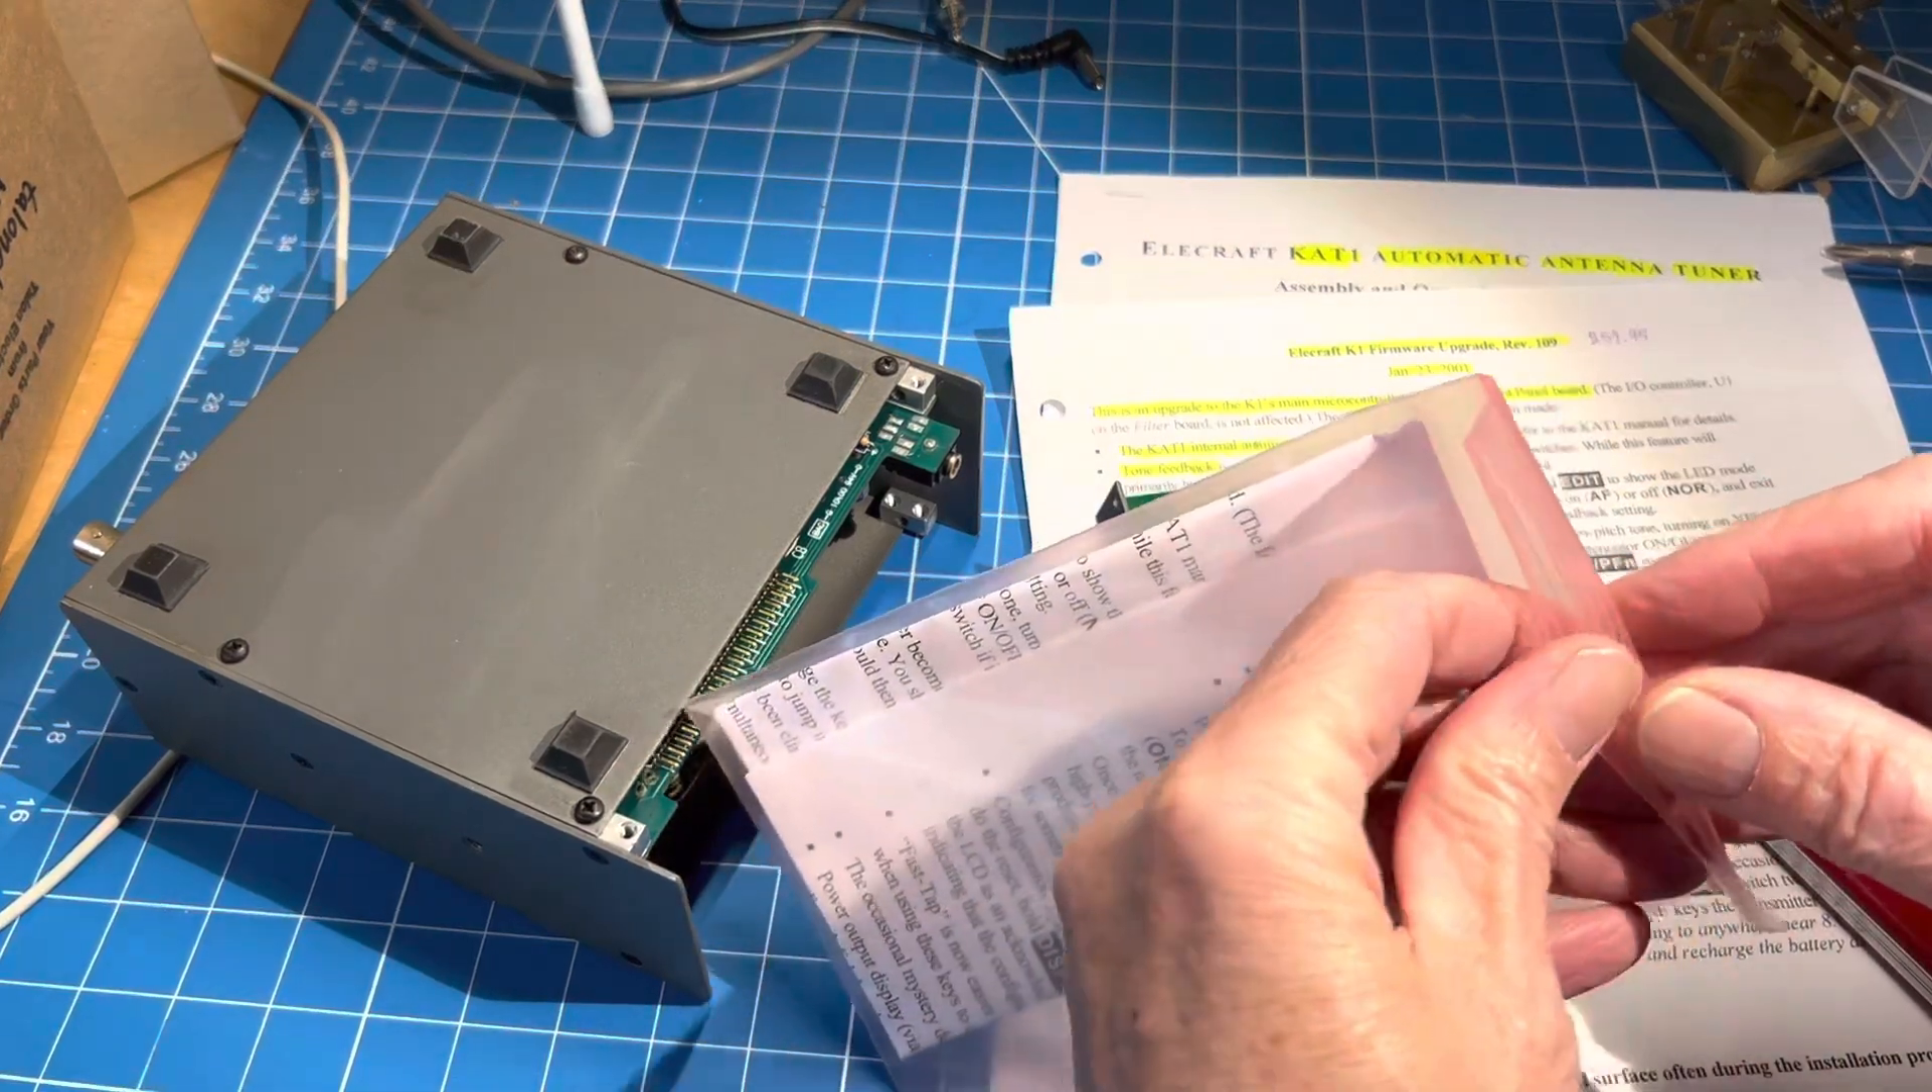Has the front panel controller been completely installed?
No.